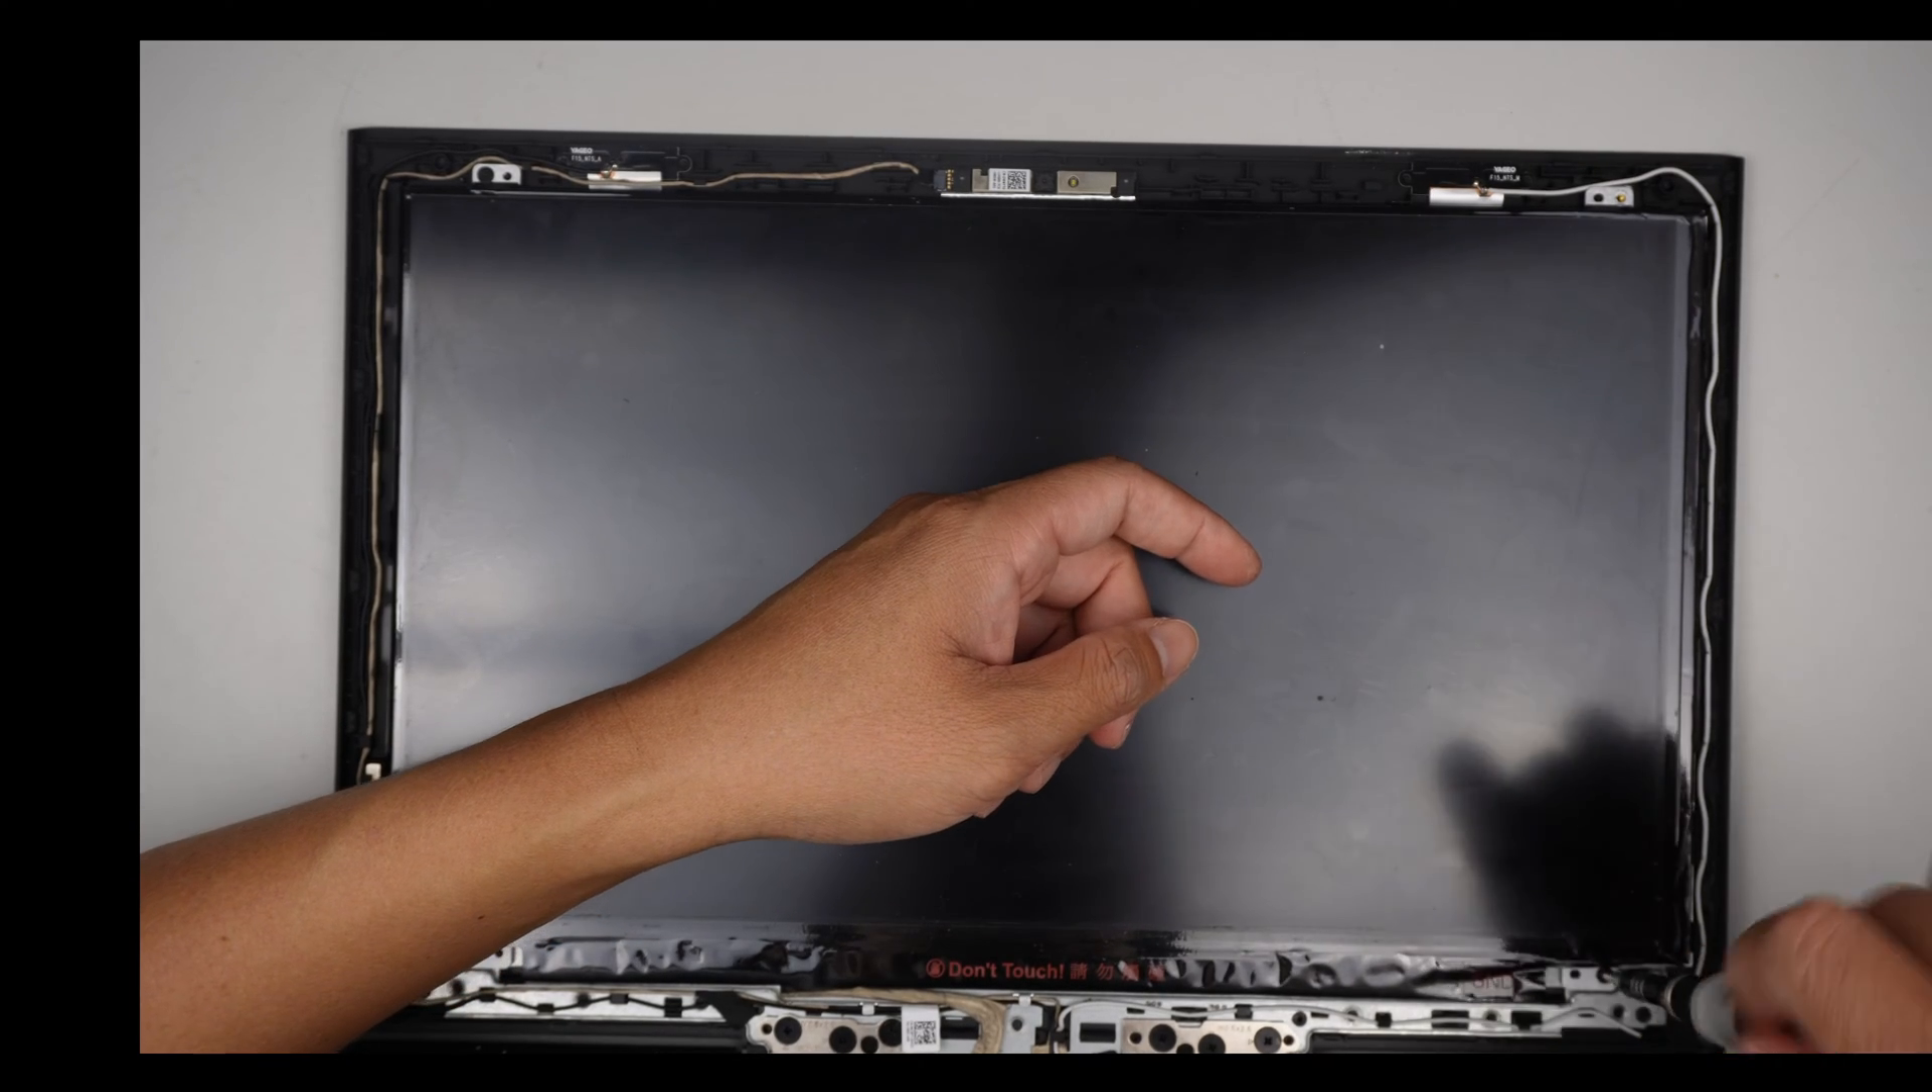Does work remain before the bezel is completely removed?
No.